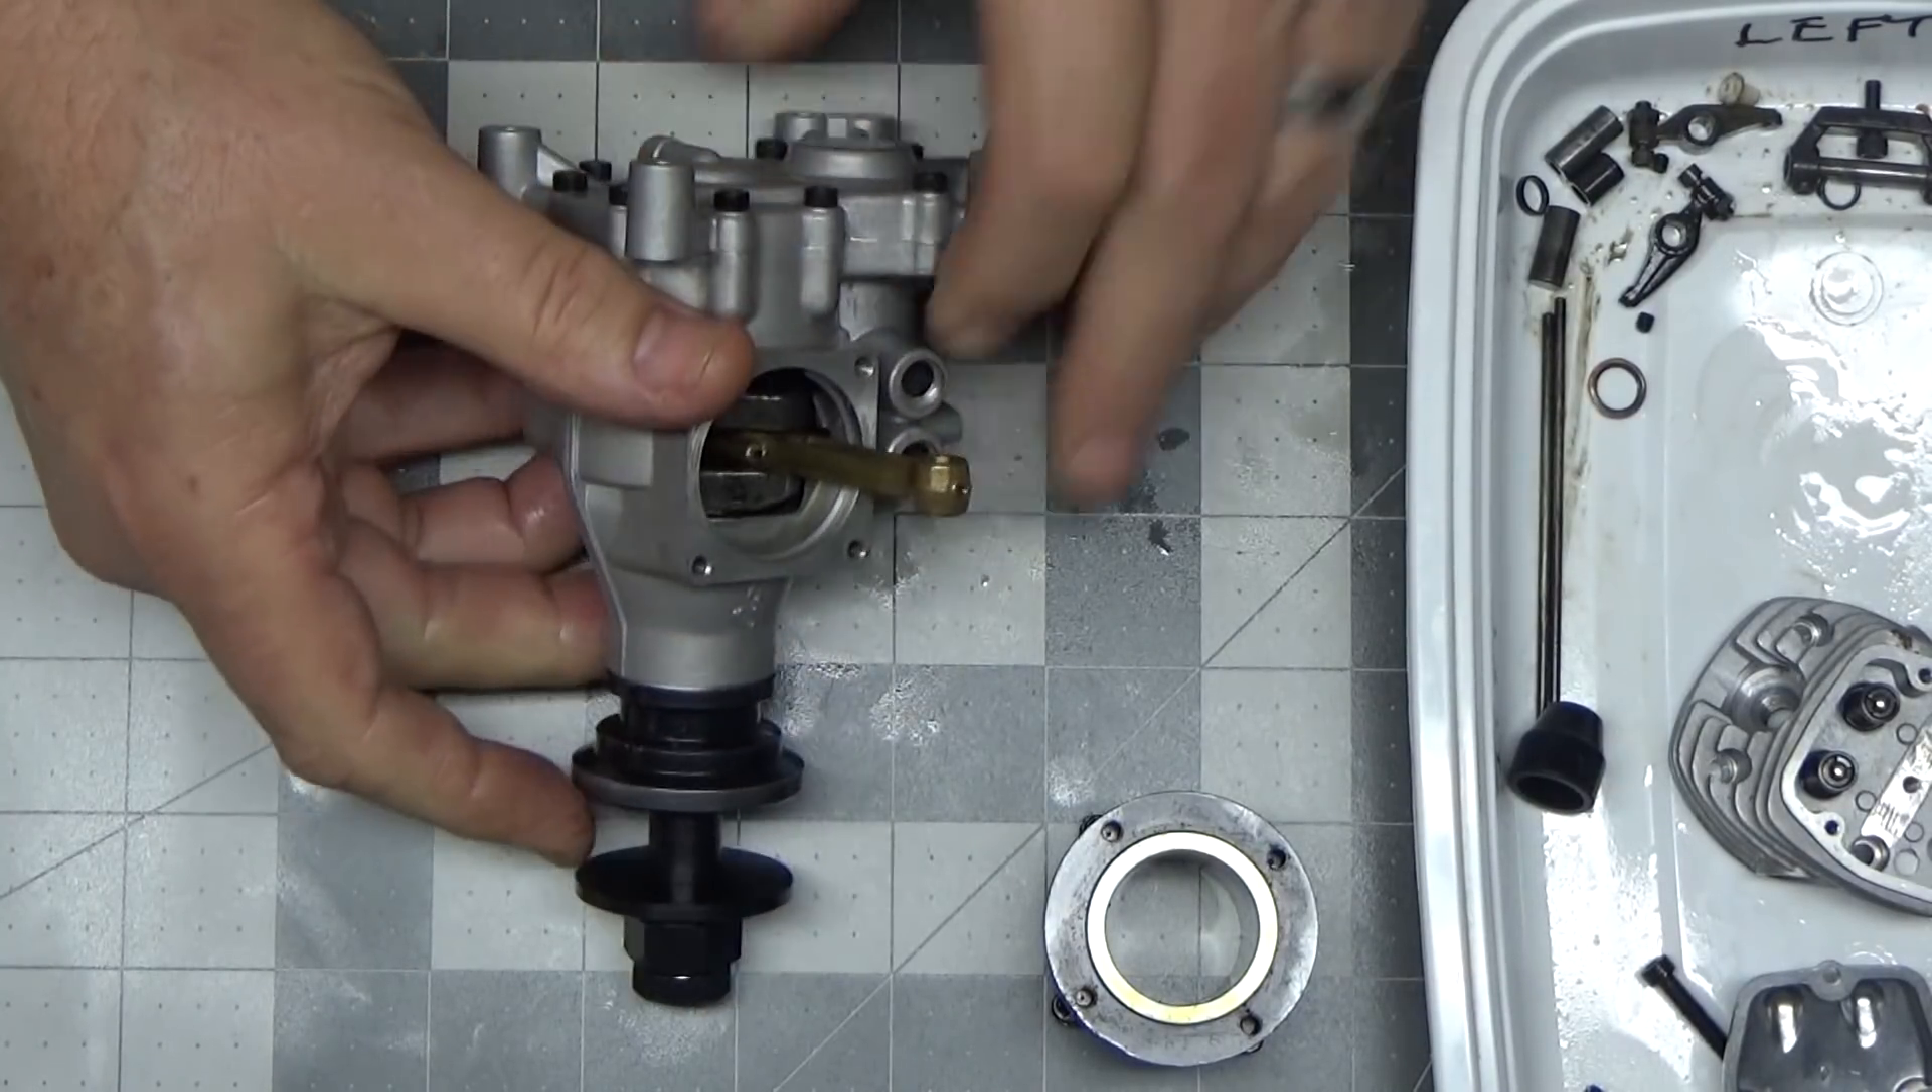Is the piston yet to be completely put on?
Yes.